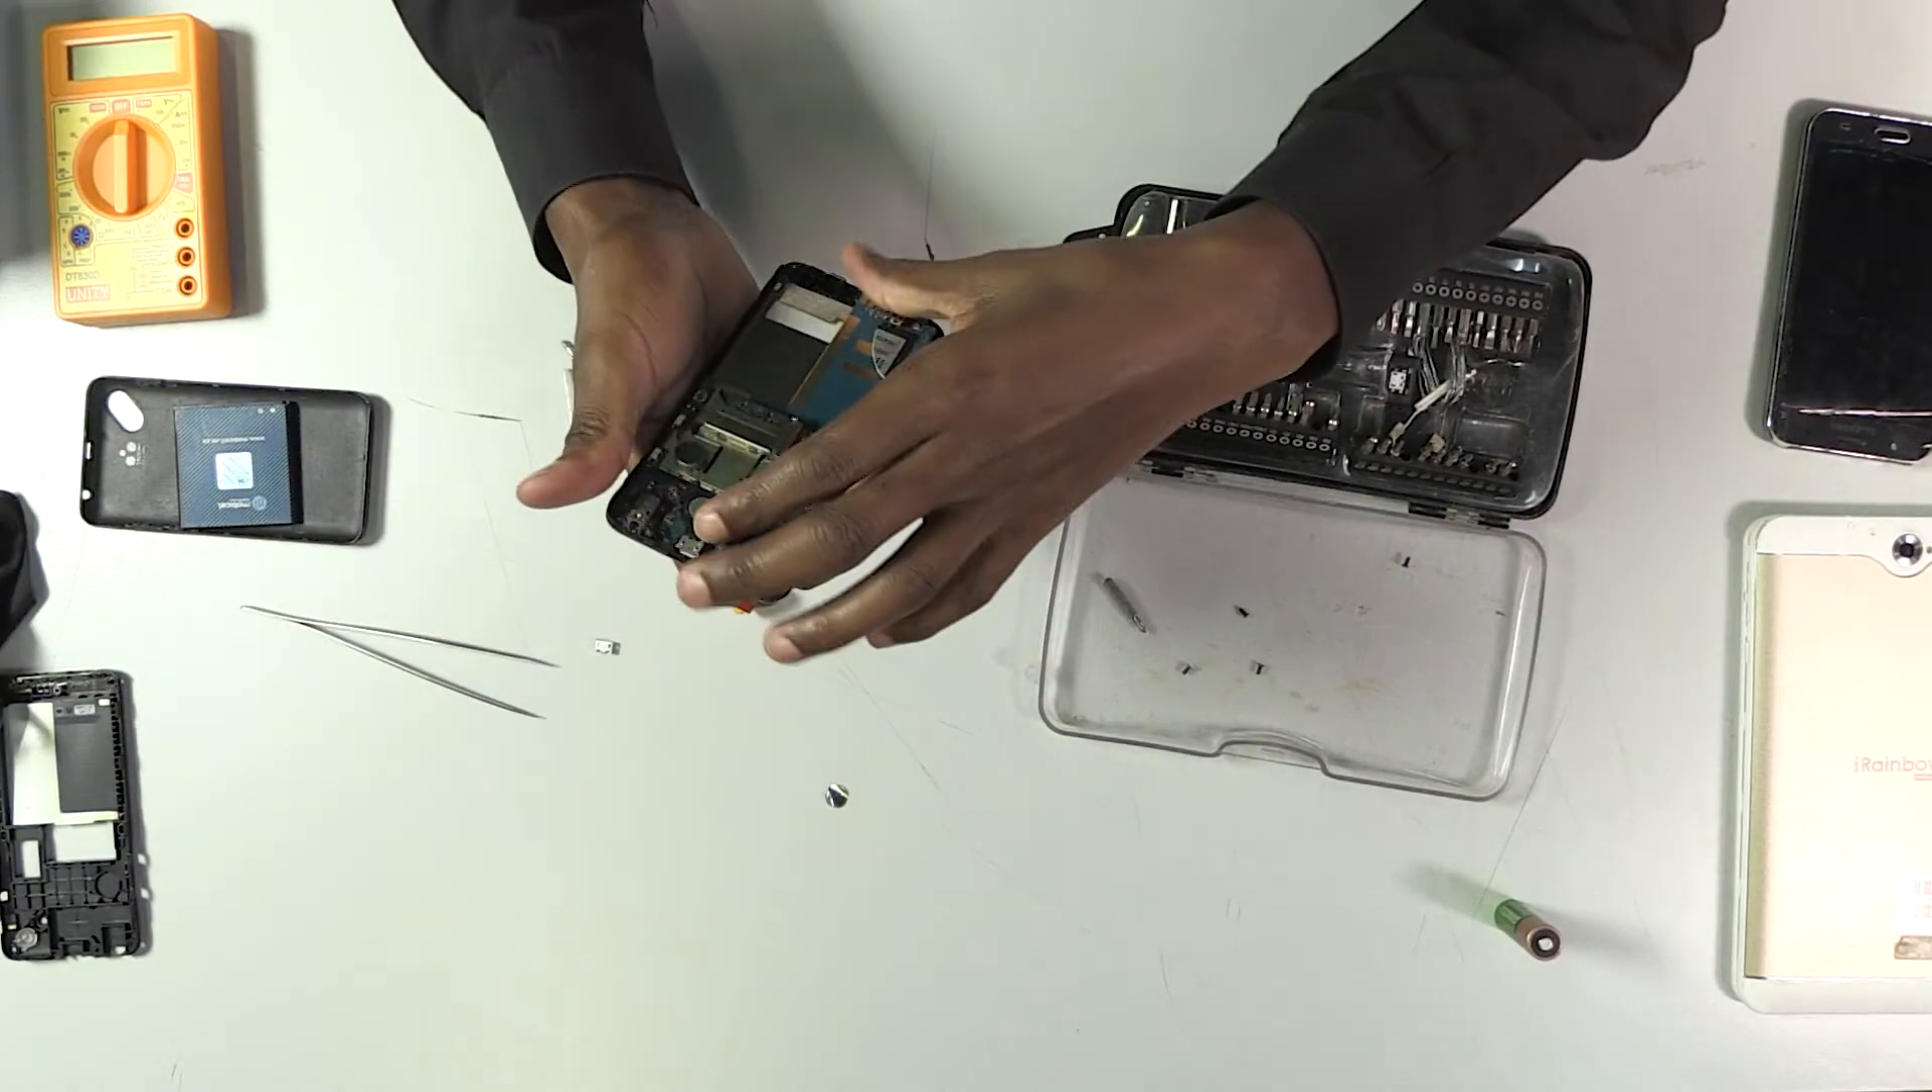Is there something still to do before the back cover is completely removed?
No.